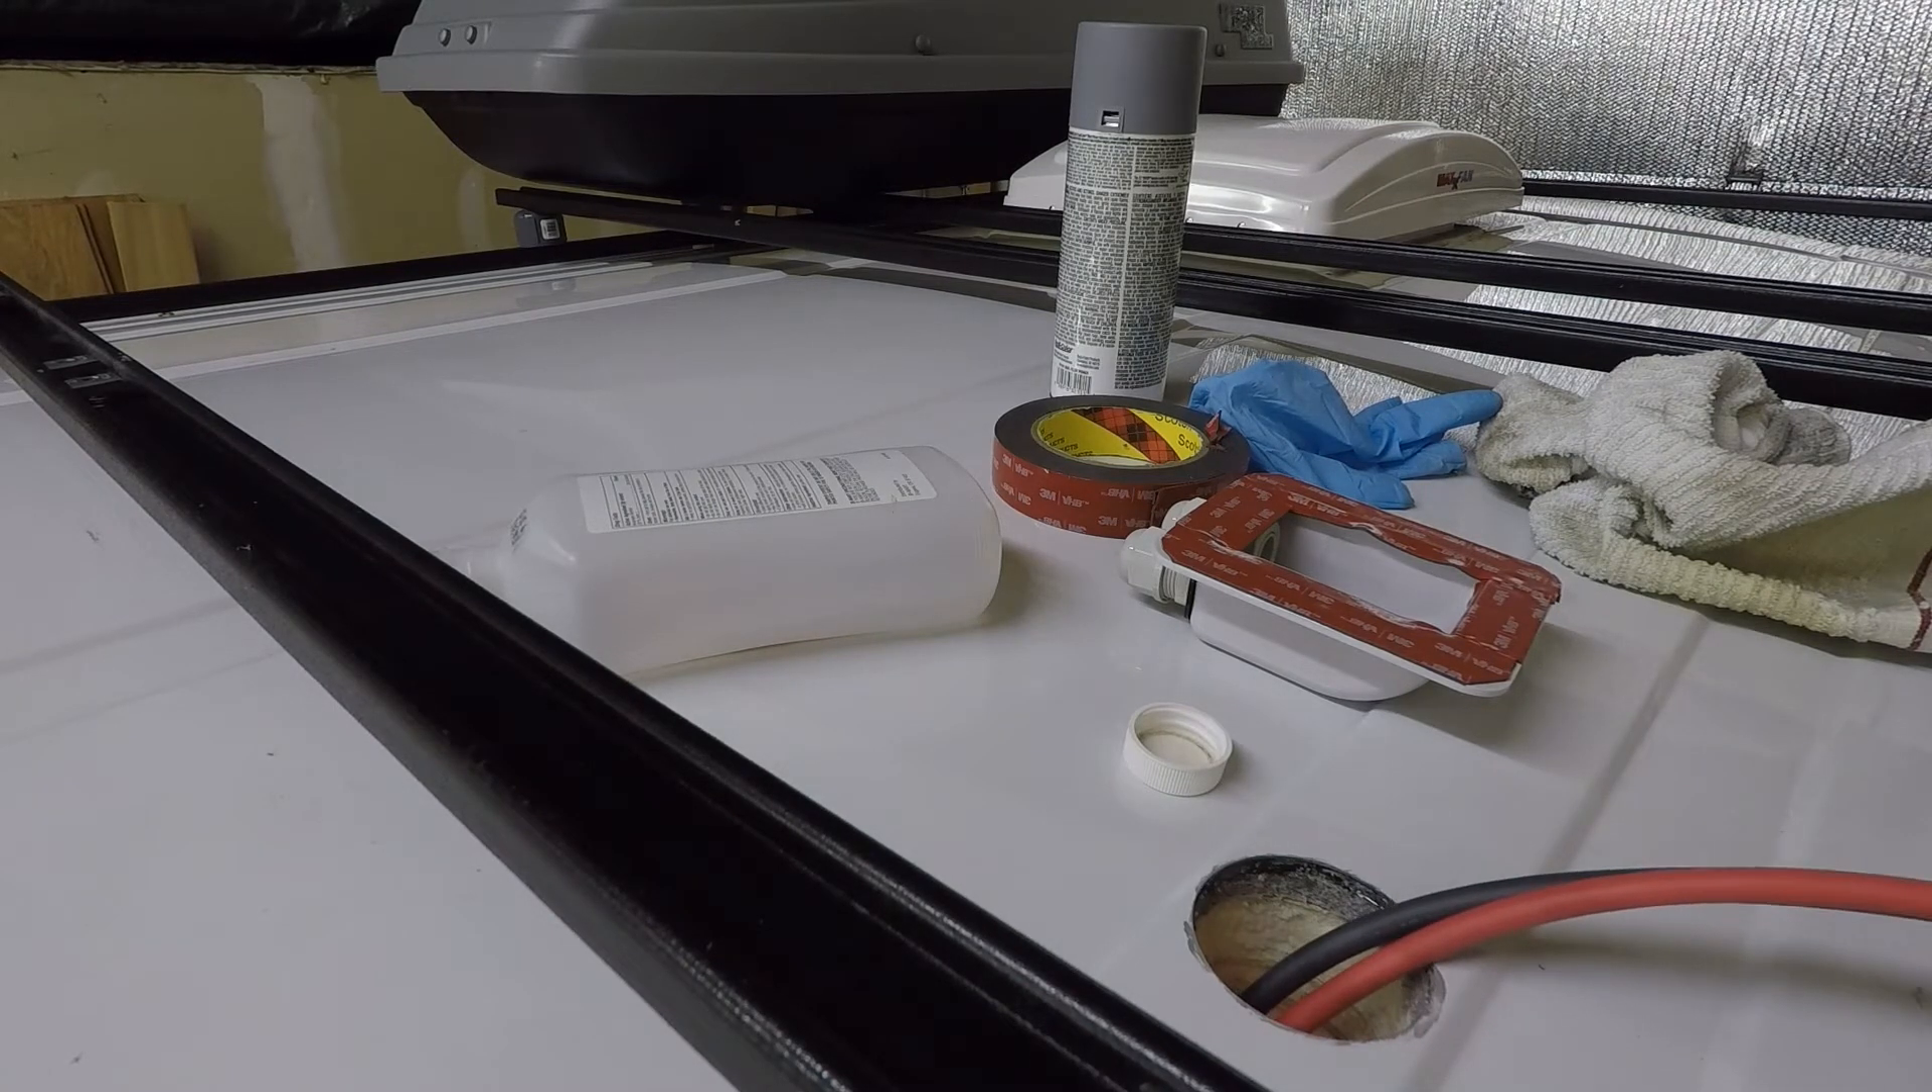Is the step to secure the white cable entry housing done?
No.